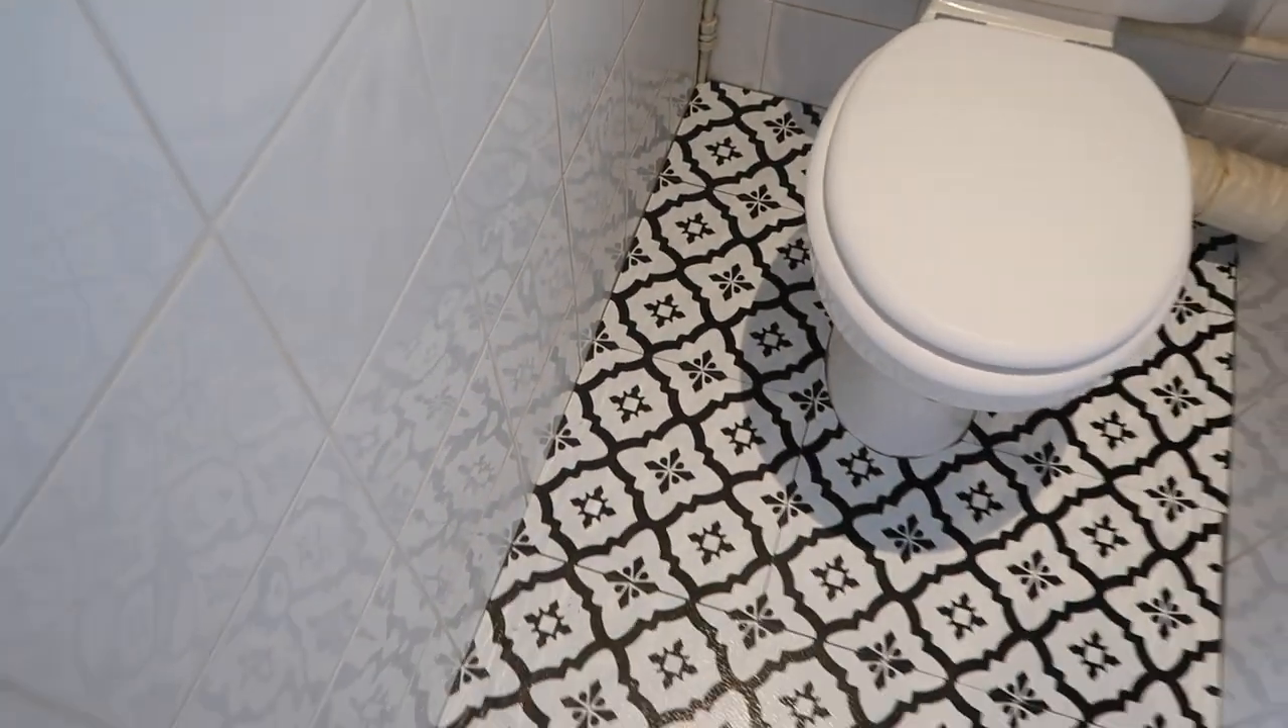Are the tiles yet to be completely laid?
No.